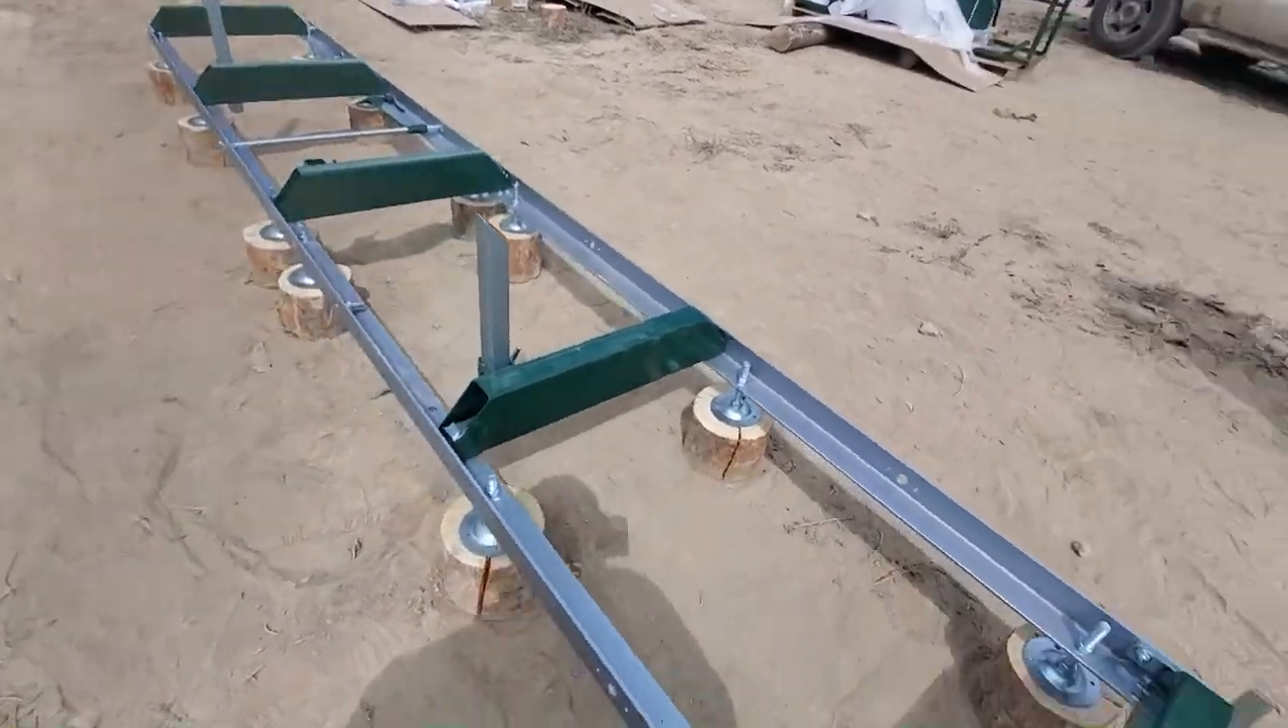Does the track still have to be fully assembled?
No.